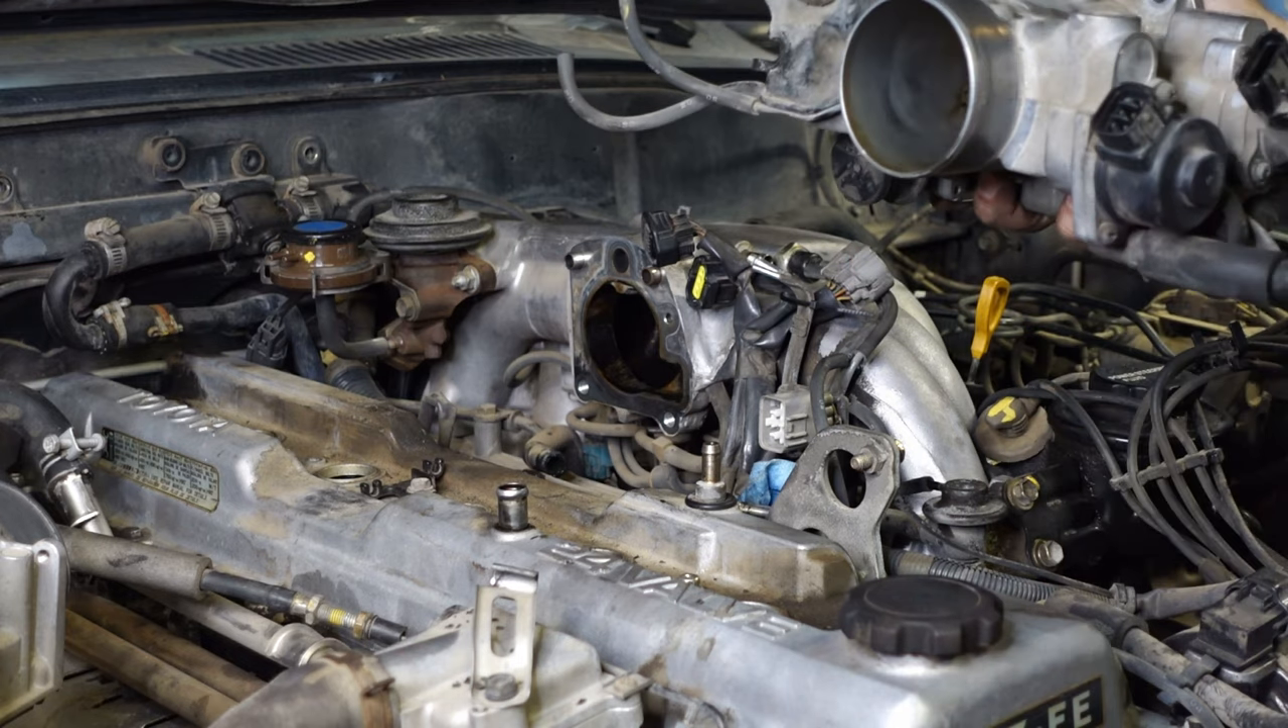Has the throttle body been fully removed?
Yes.